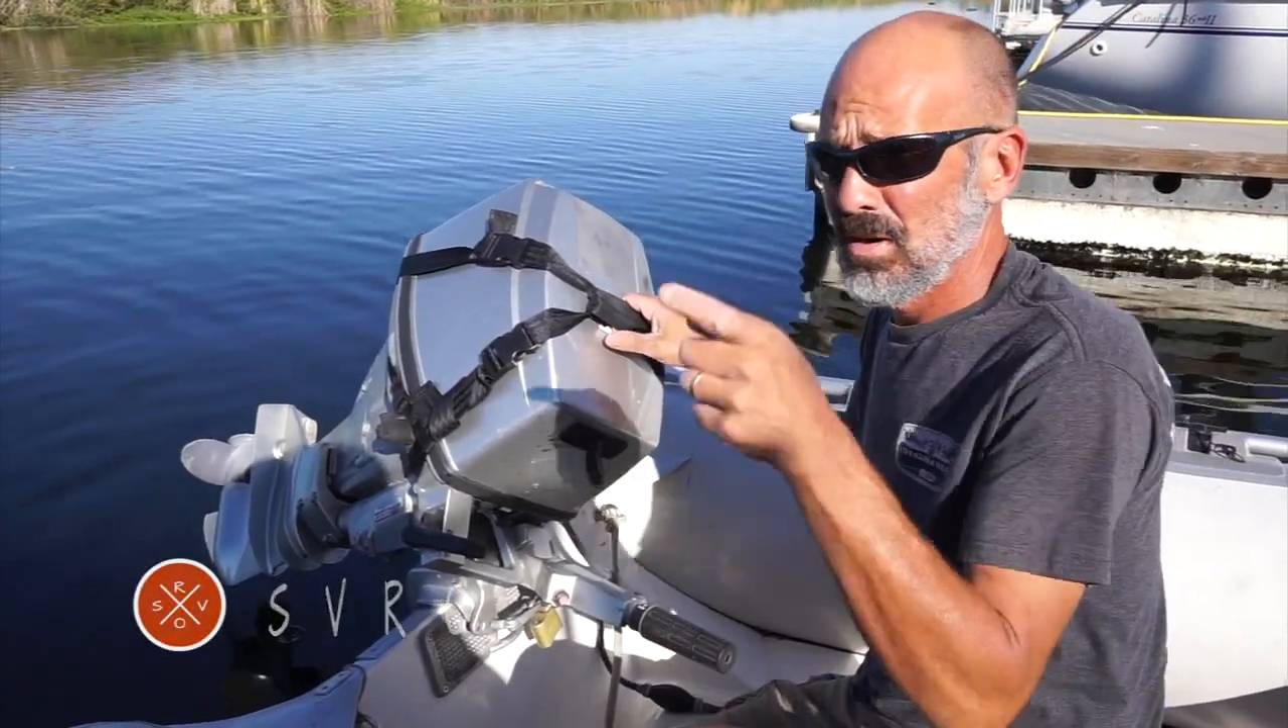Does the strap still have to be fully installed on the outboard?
No.